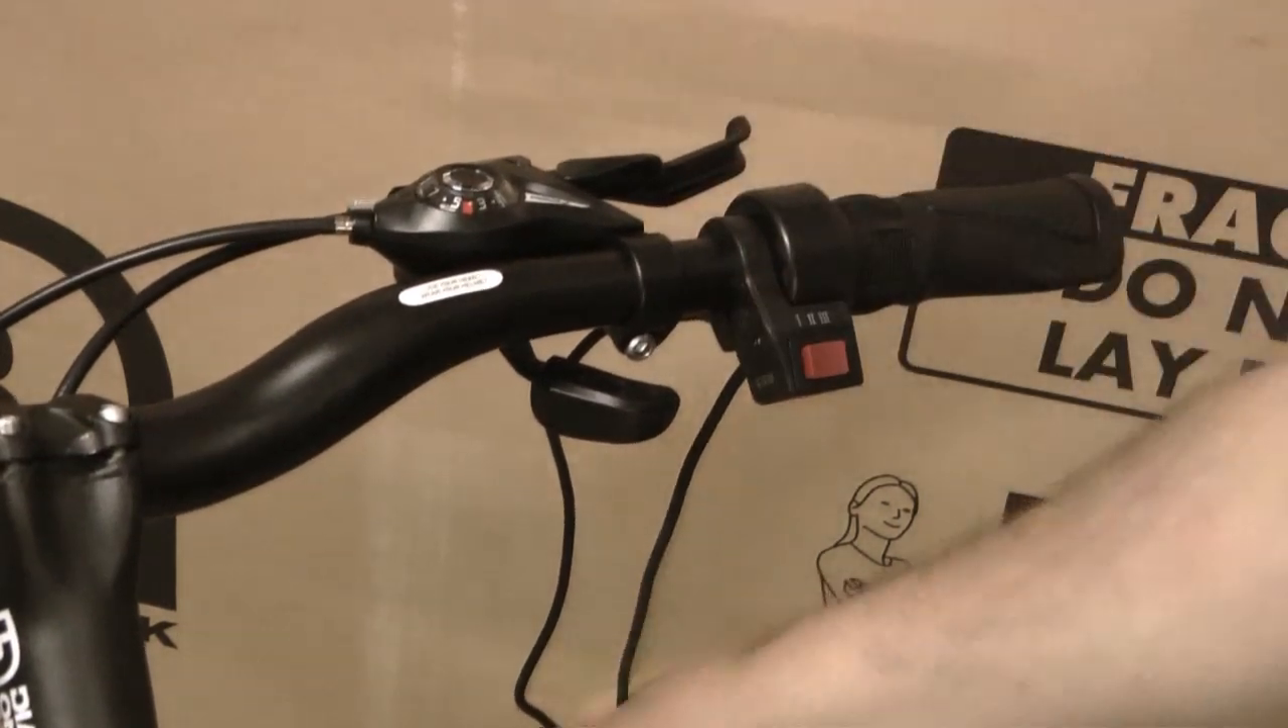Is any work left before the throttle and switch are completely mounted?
No.